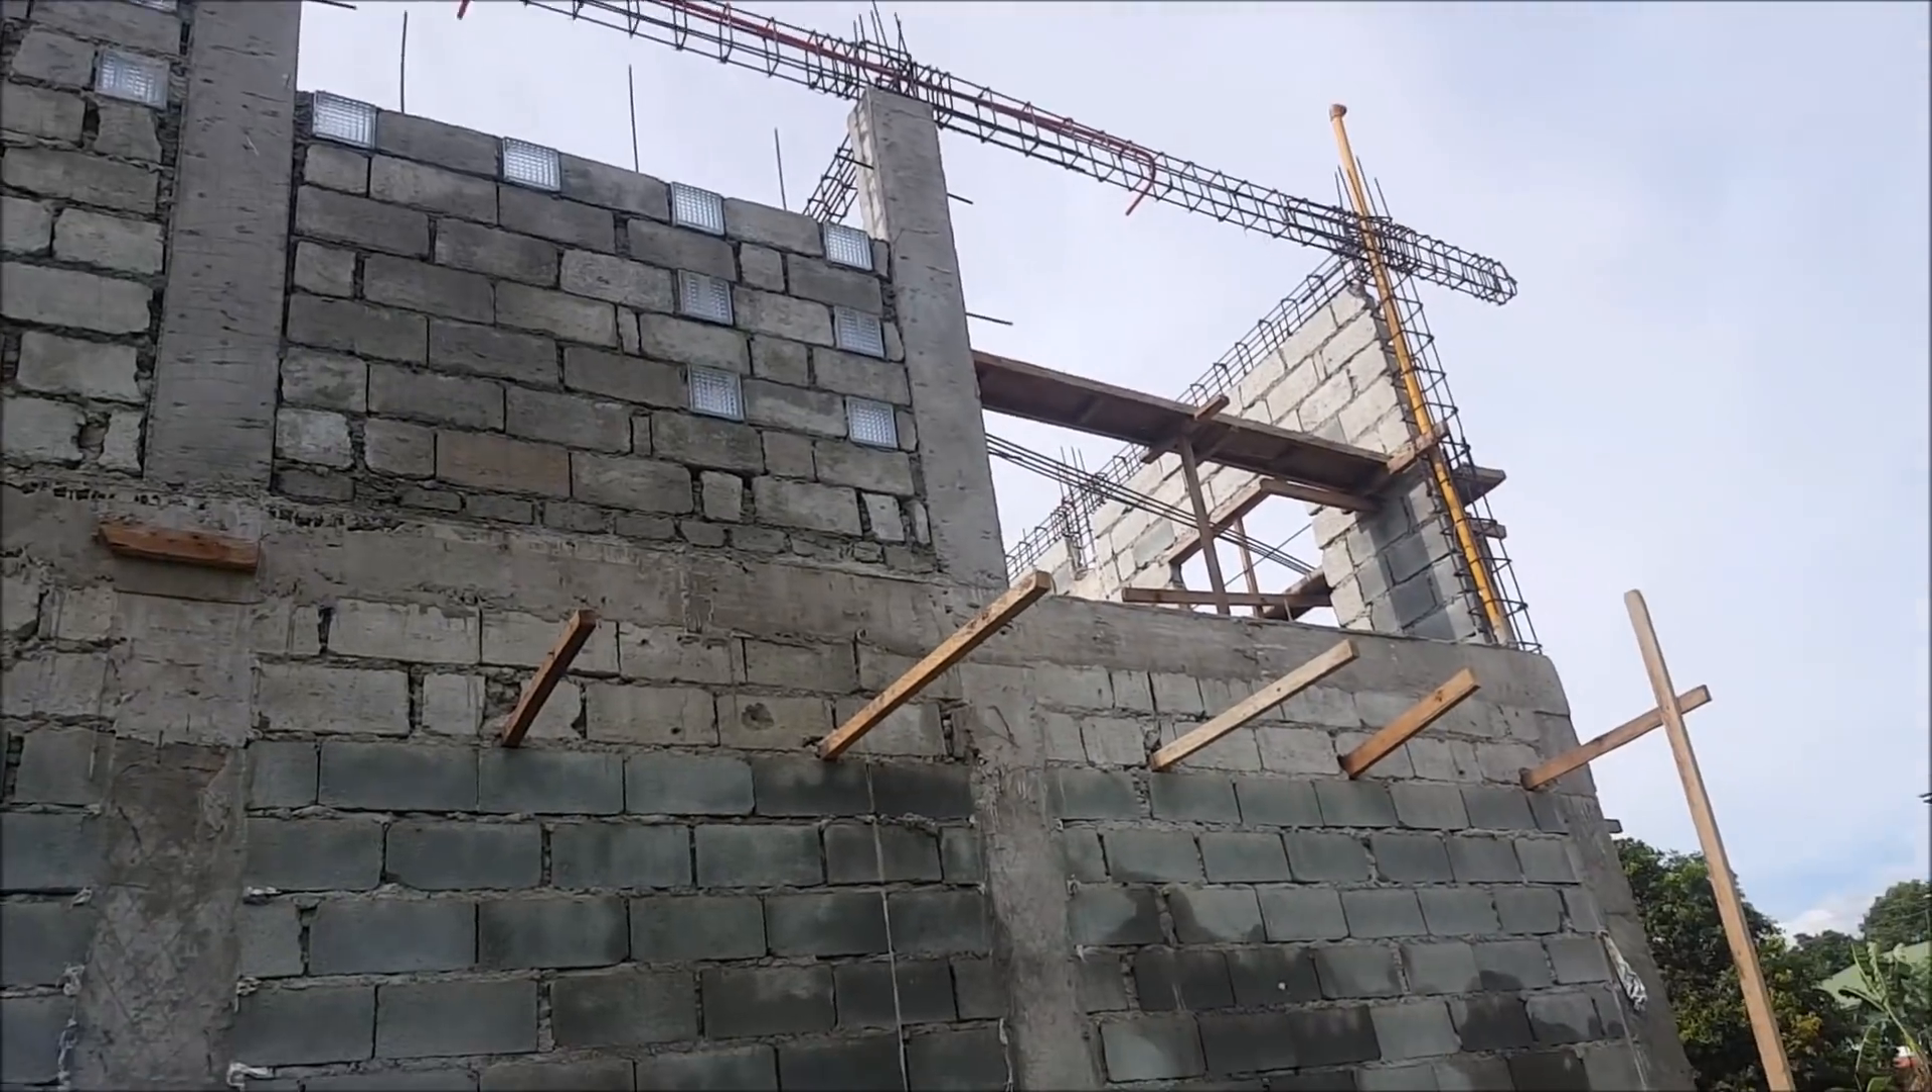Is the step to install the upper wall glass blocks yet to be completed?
No.